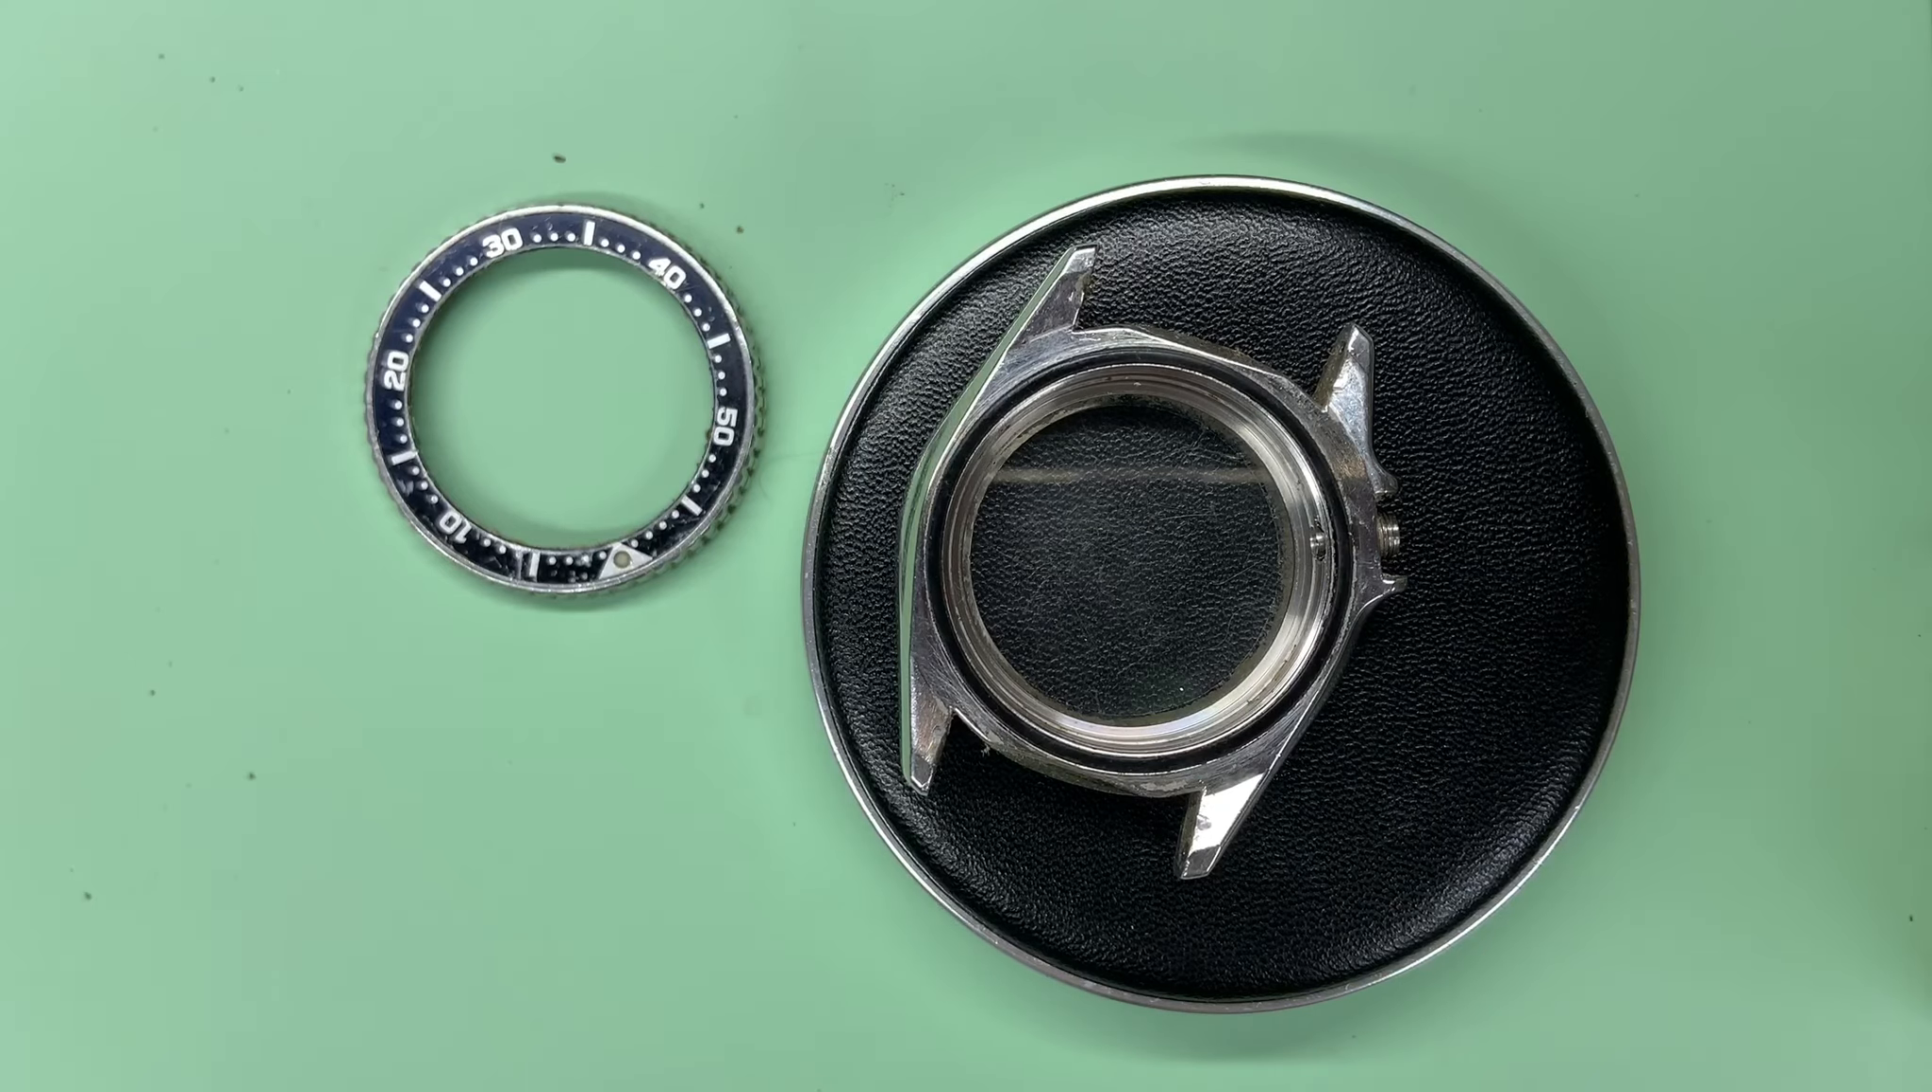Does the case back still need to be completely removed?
No.